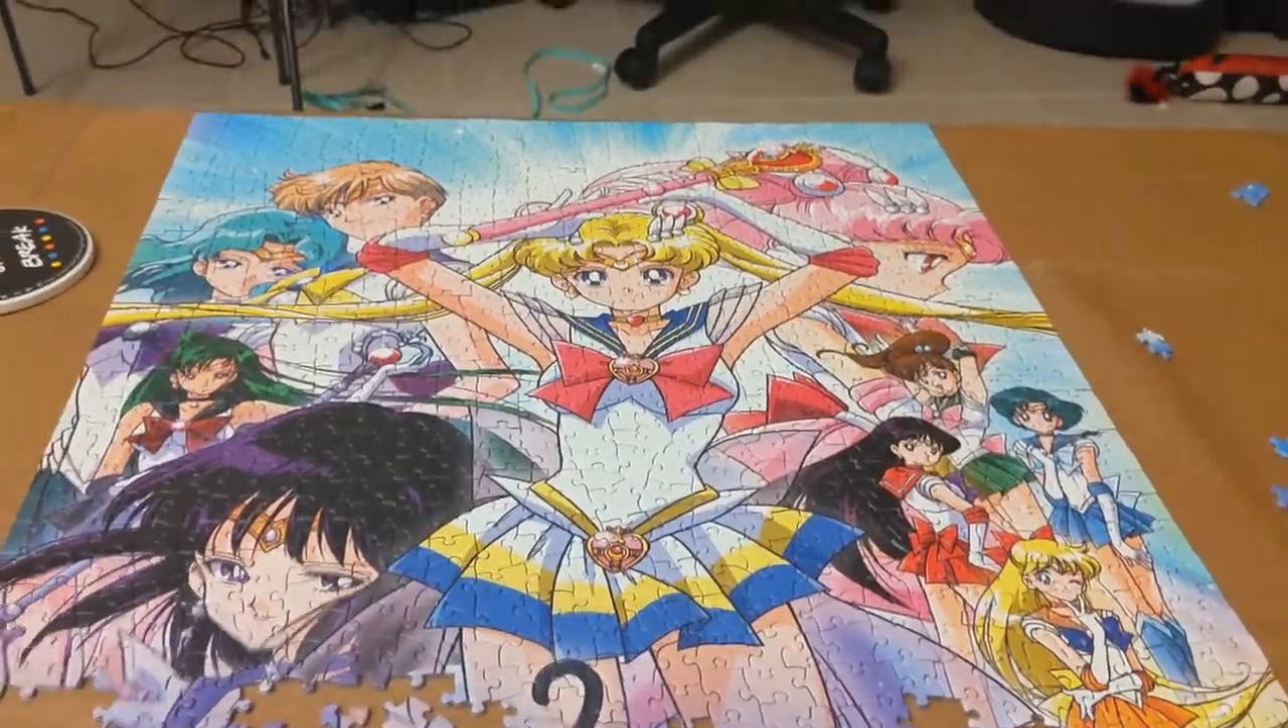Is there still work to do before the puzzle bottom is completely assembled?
Yes.